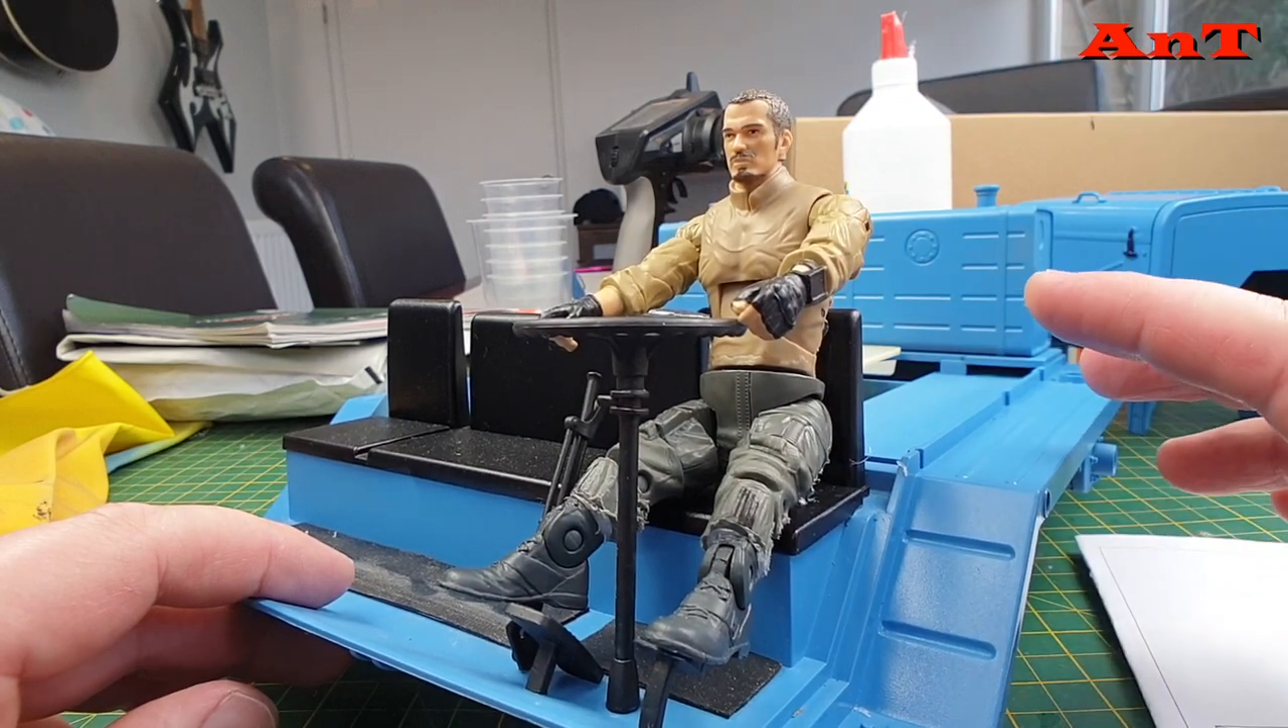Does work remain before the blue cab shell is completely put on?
Yes.